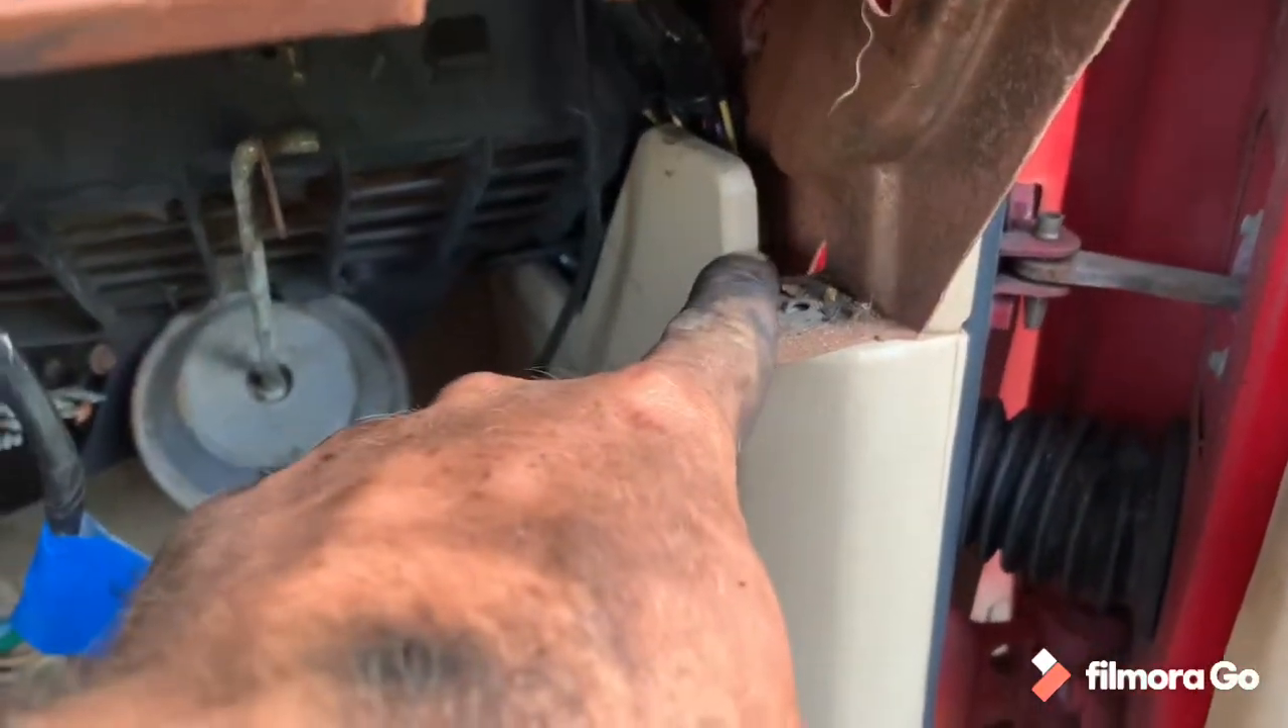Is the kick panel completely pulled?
No.